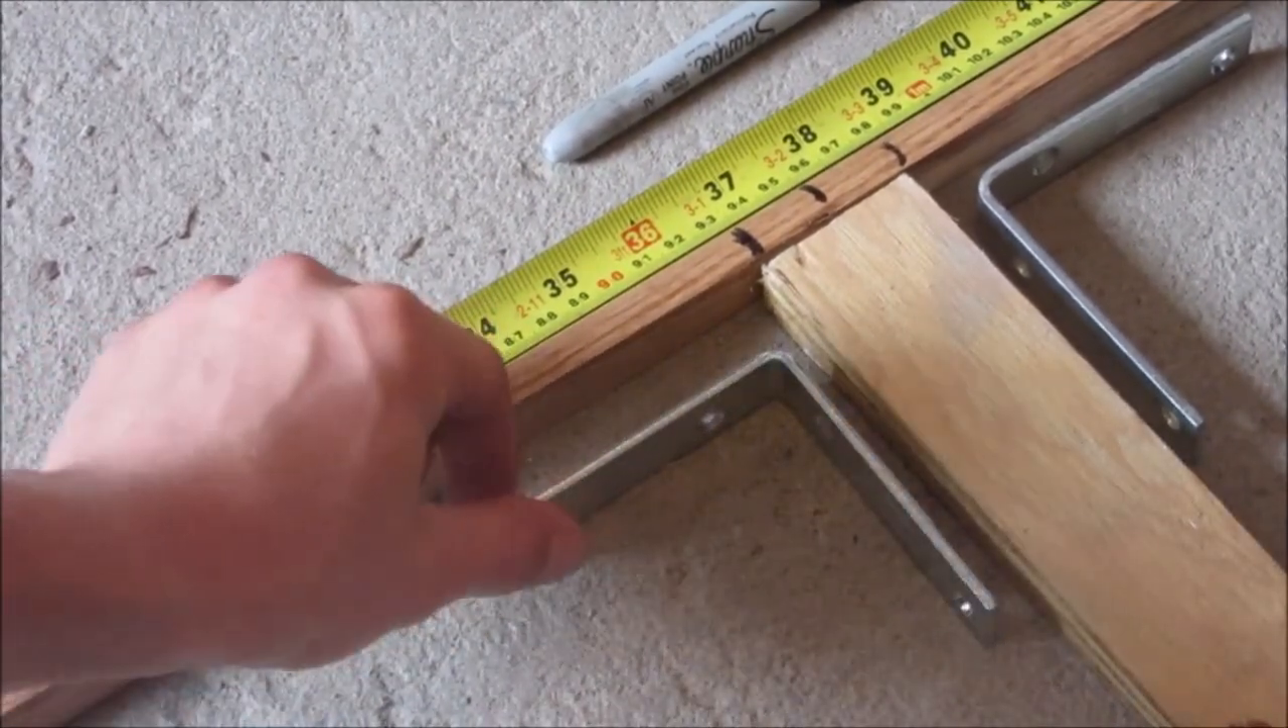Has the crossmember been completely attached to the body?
No.